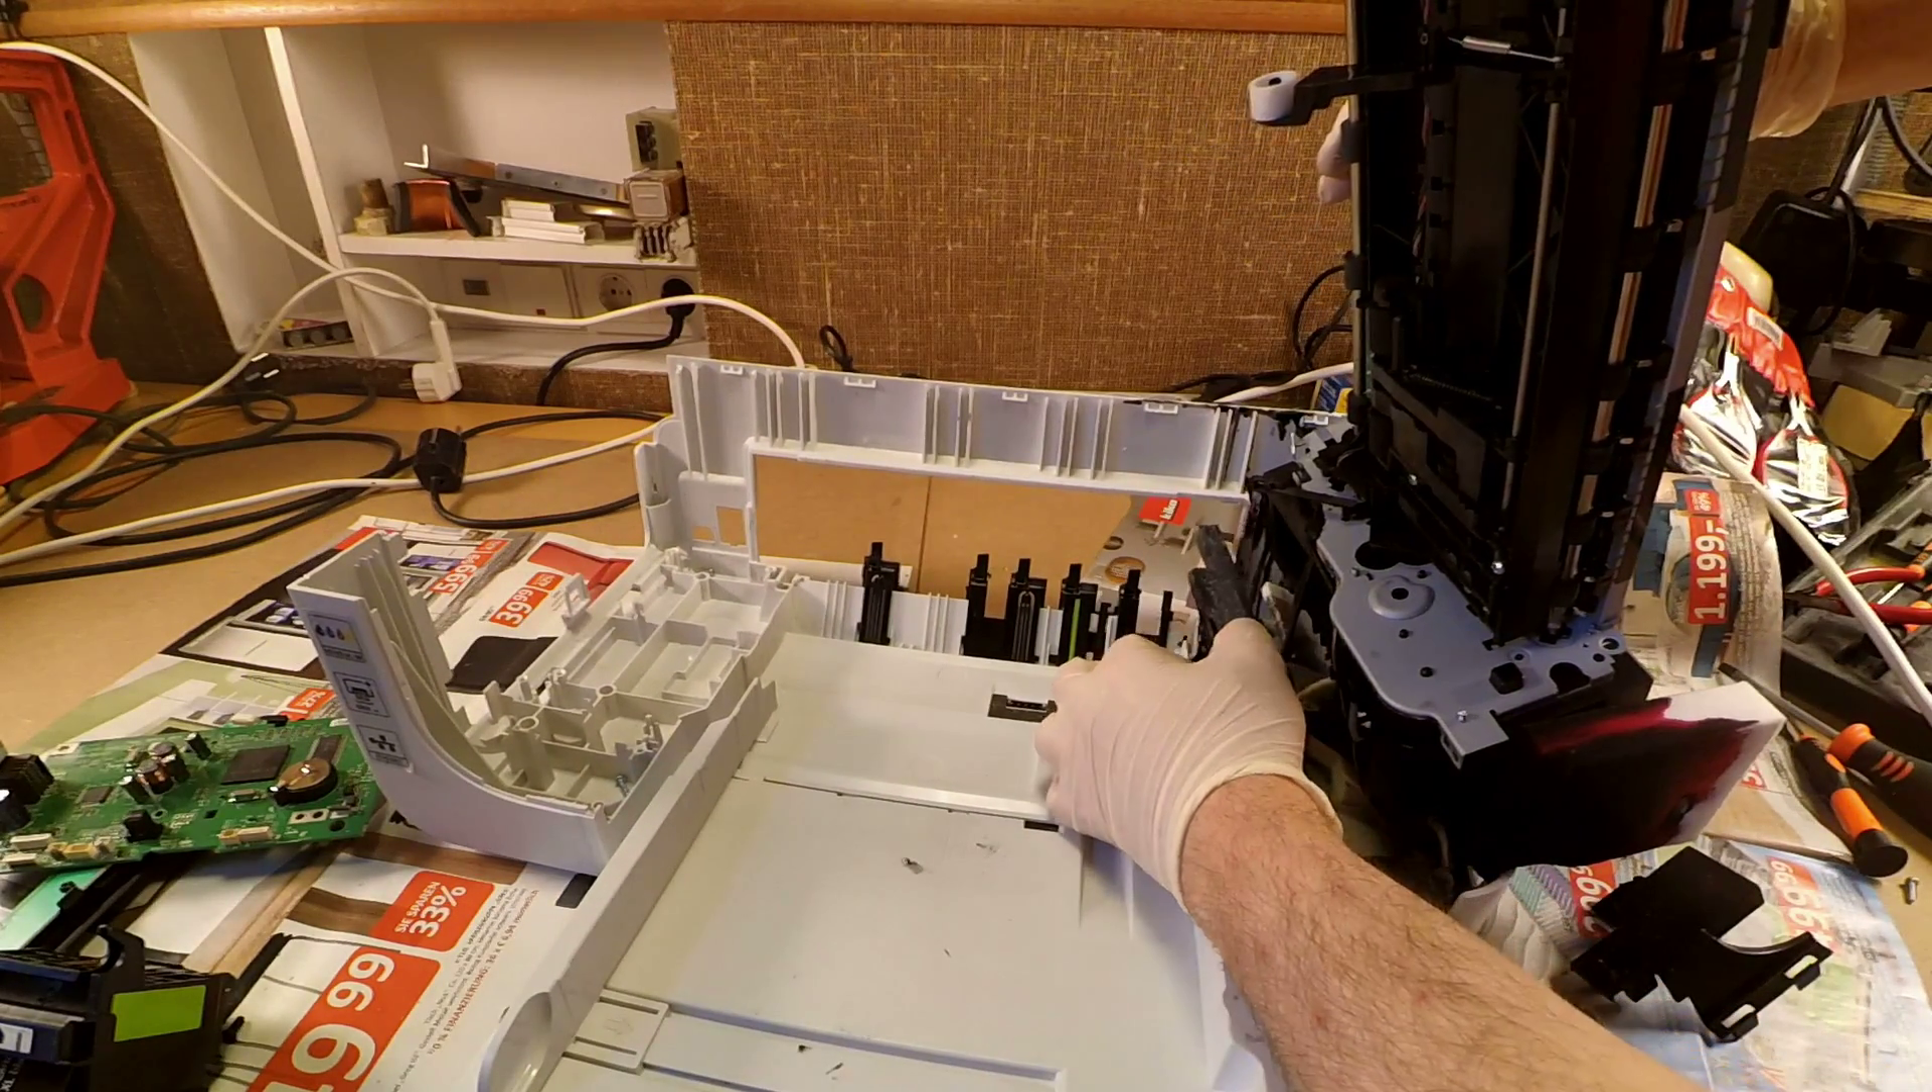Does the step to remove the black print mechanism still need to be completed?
Yes.